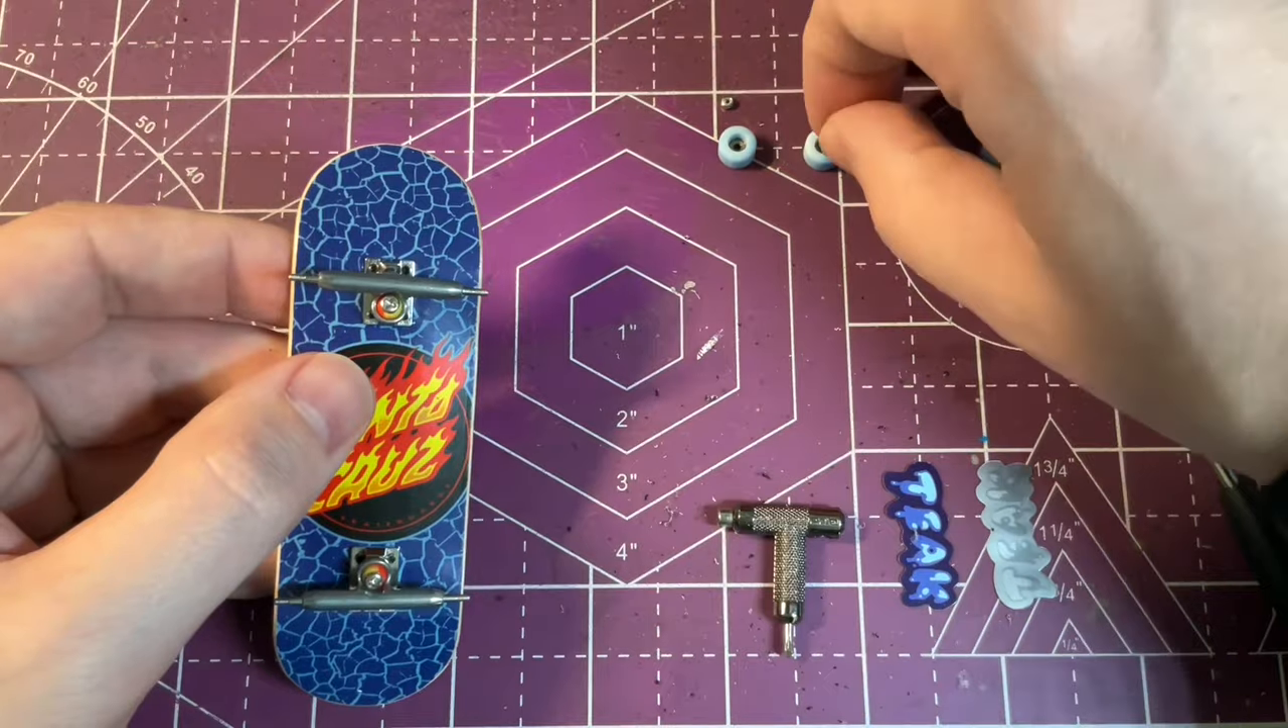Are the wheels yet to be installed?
Yes.